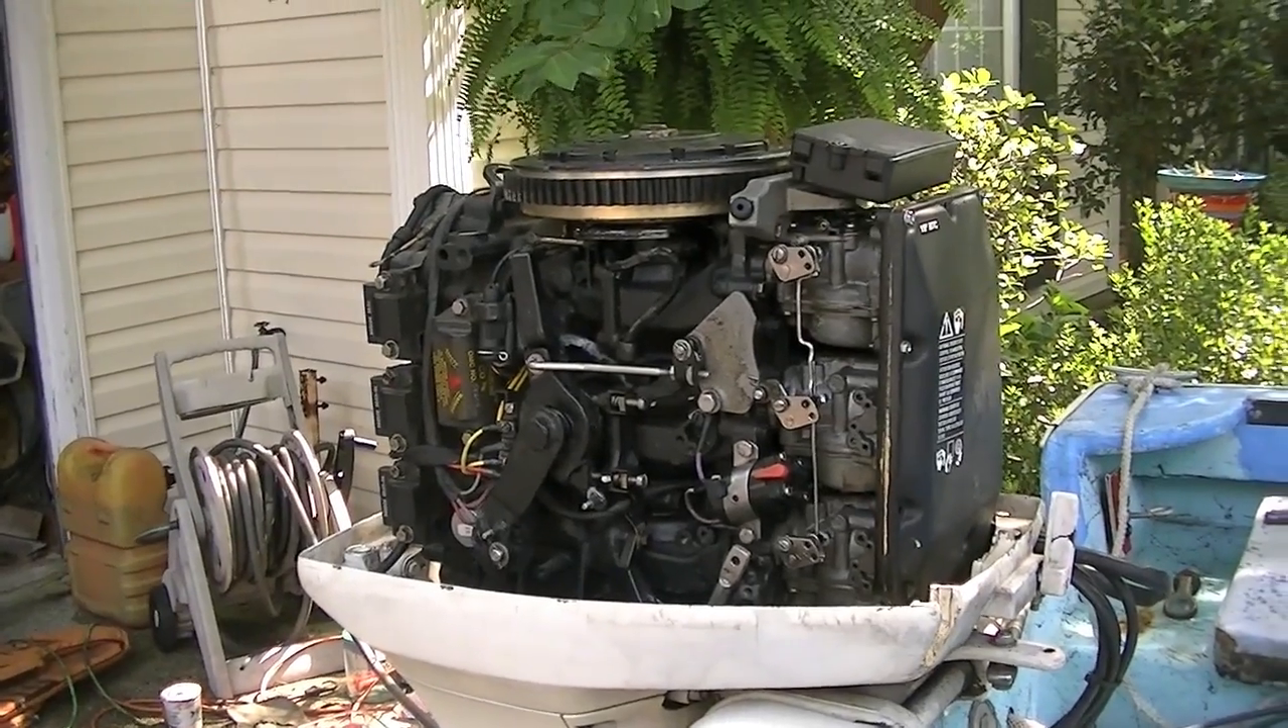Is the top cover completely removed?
Yes.